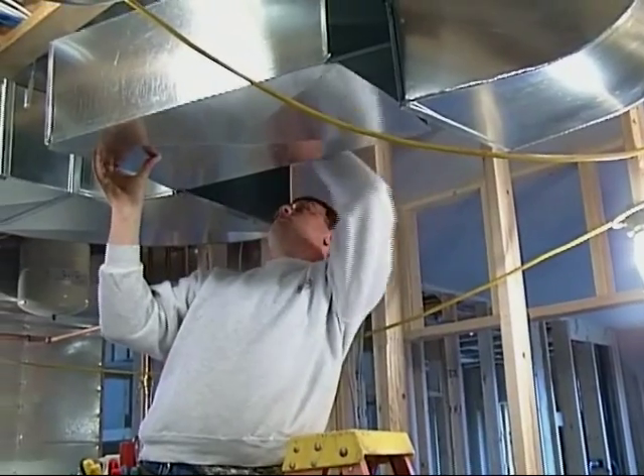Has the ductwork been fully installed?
No.